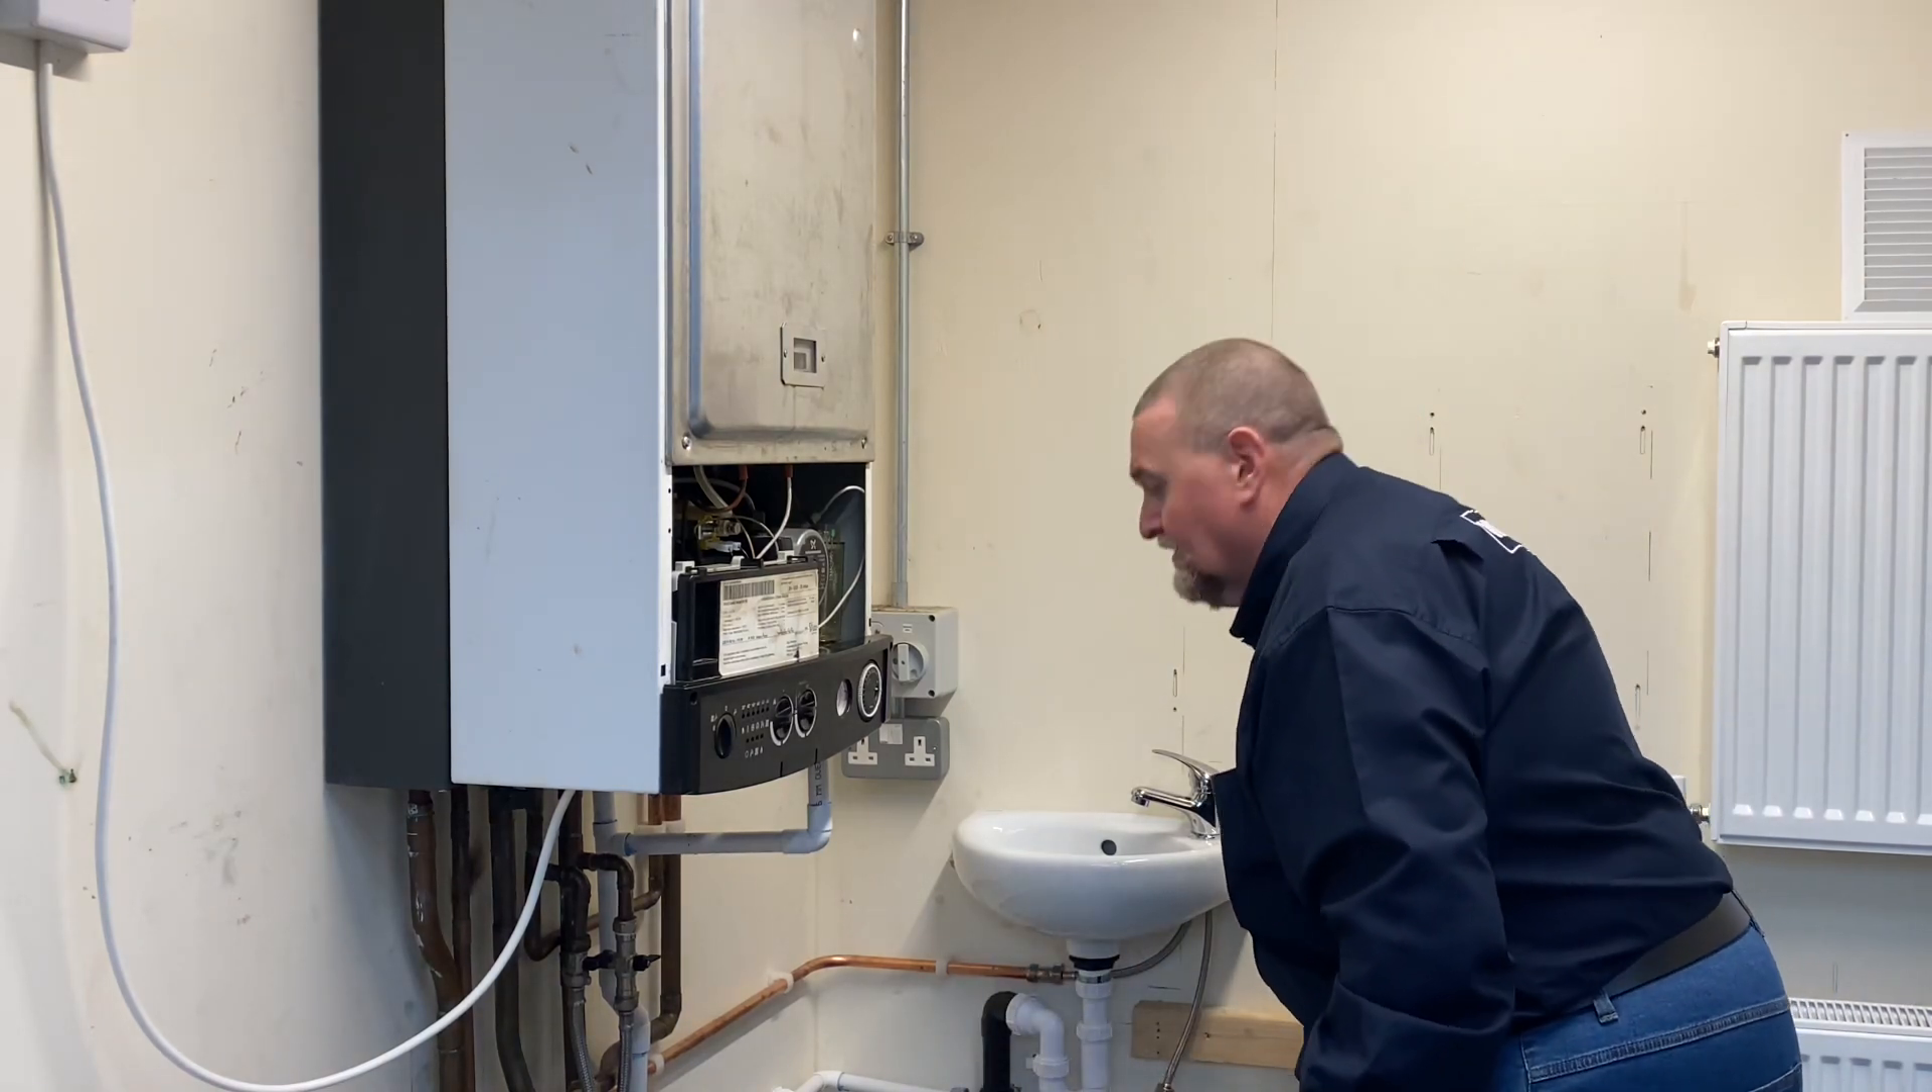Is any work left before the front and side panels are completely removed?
Yes.